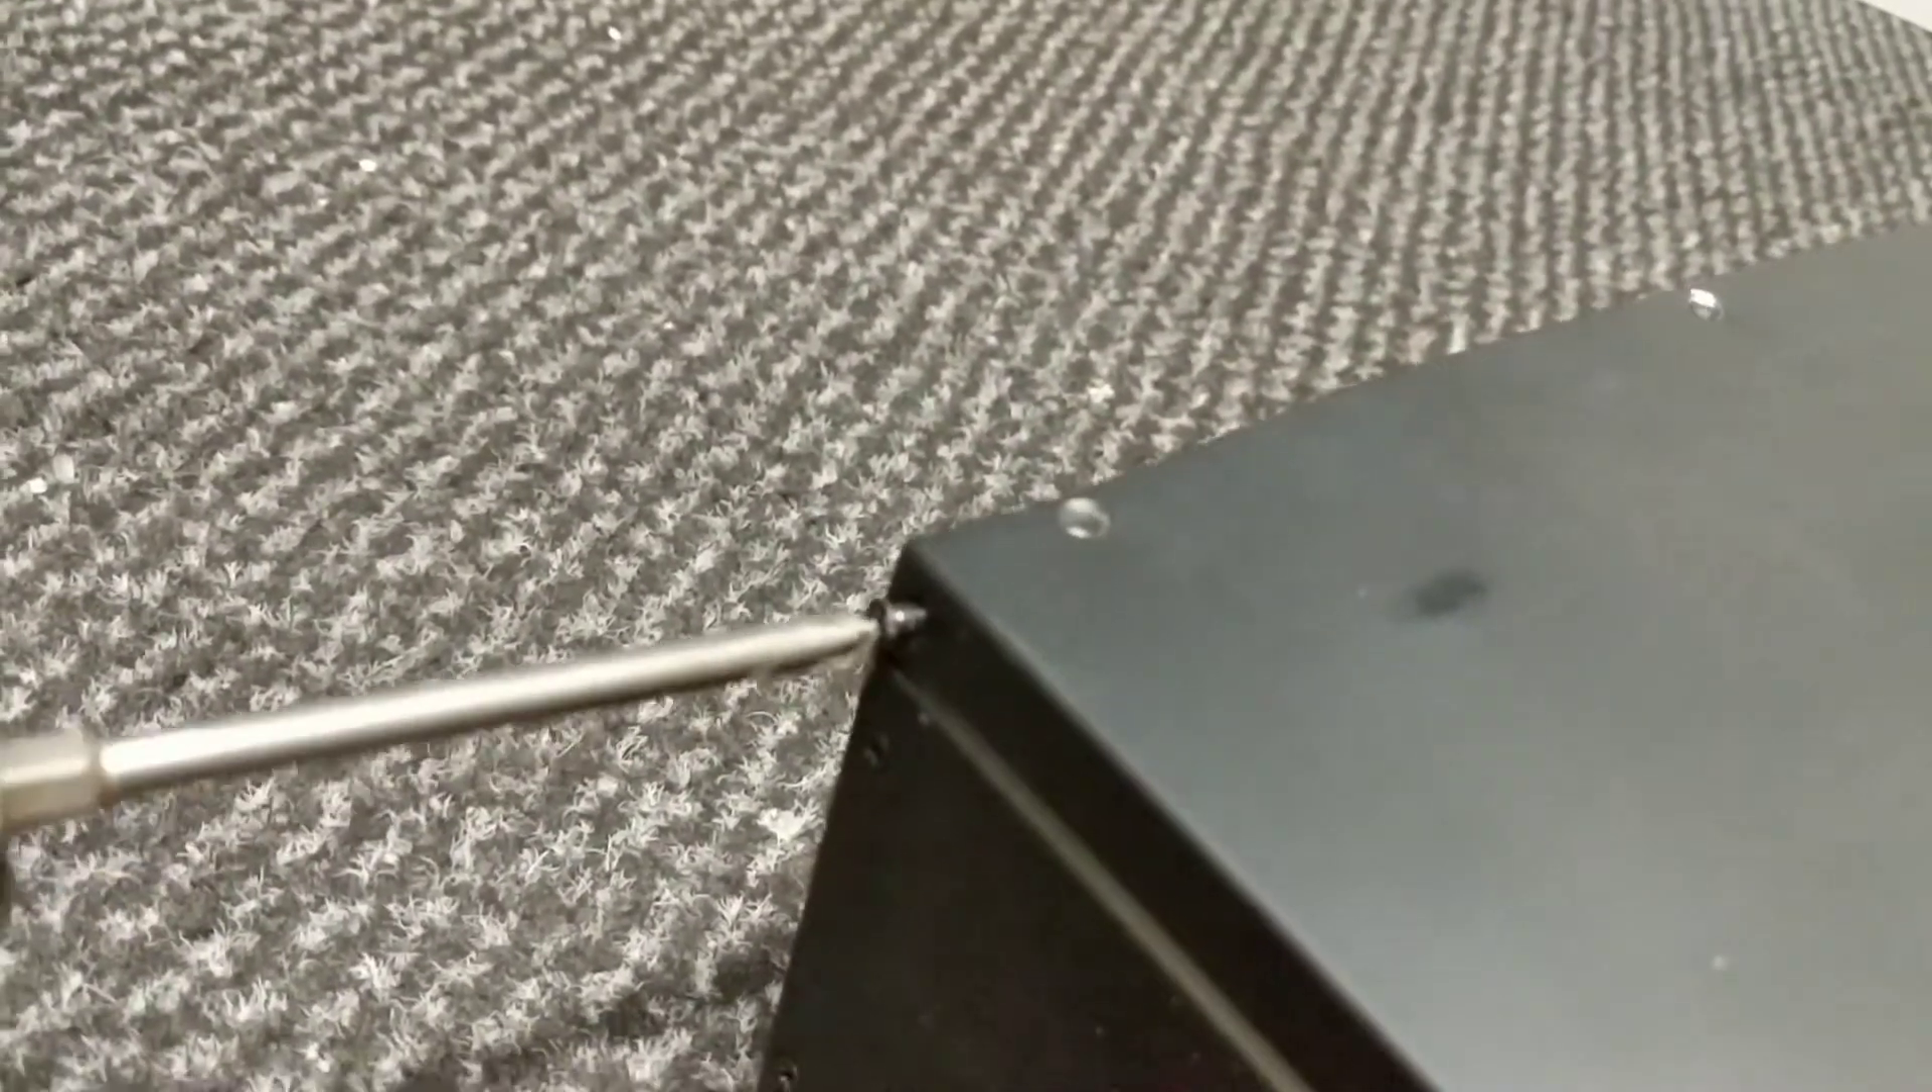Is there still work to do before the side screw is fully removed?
Yes.